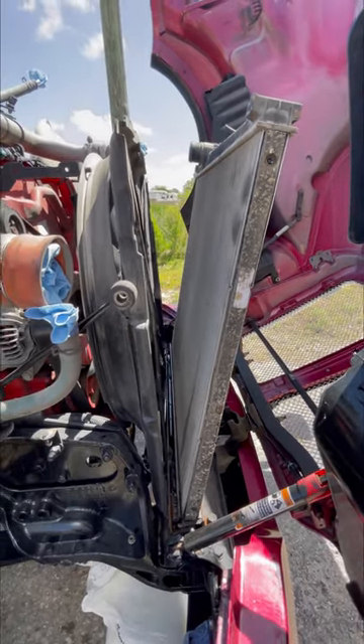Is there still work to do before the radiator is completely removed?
Yes.